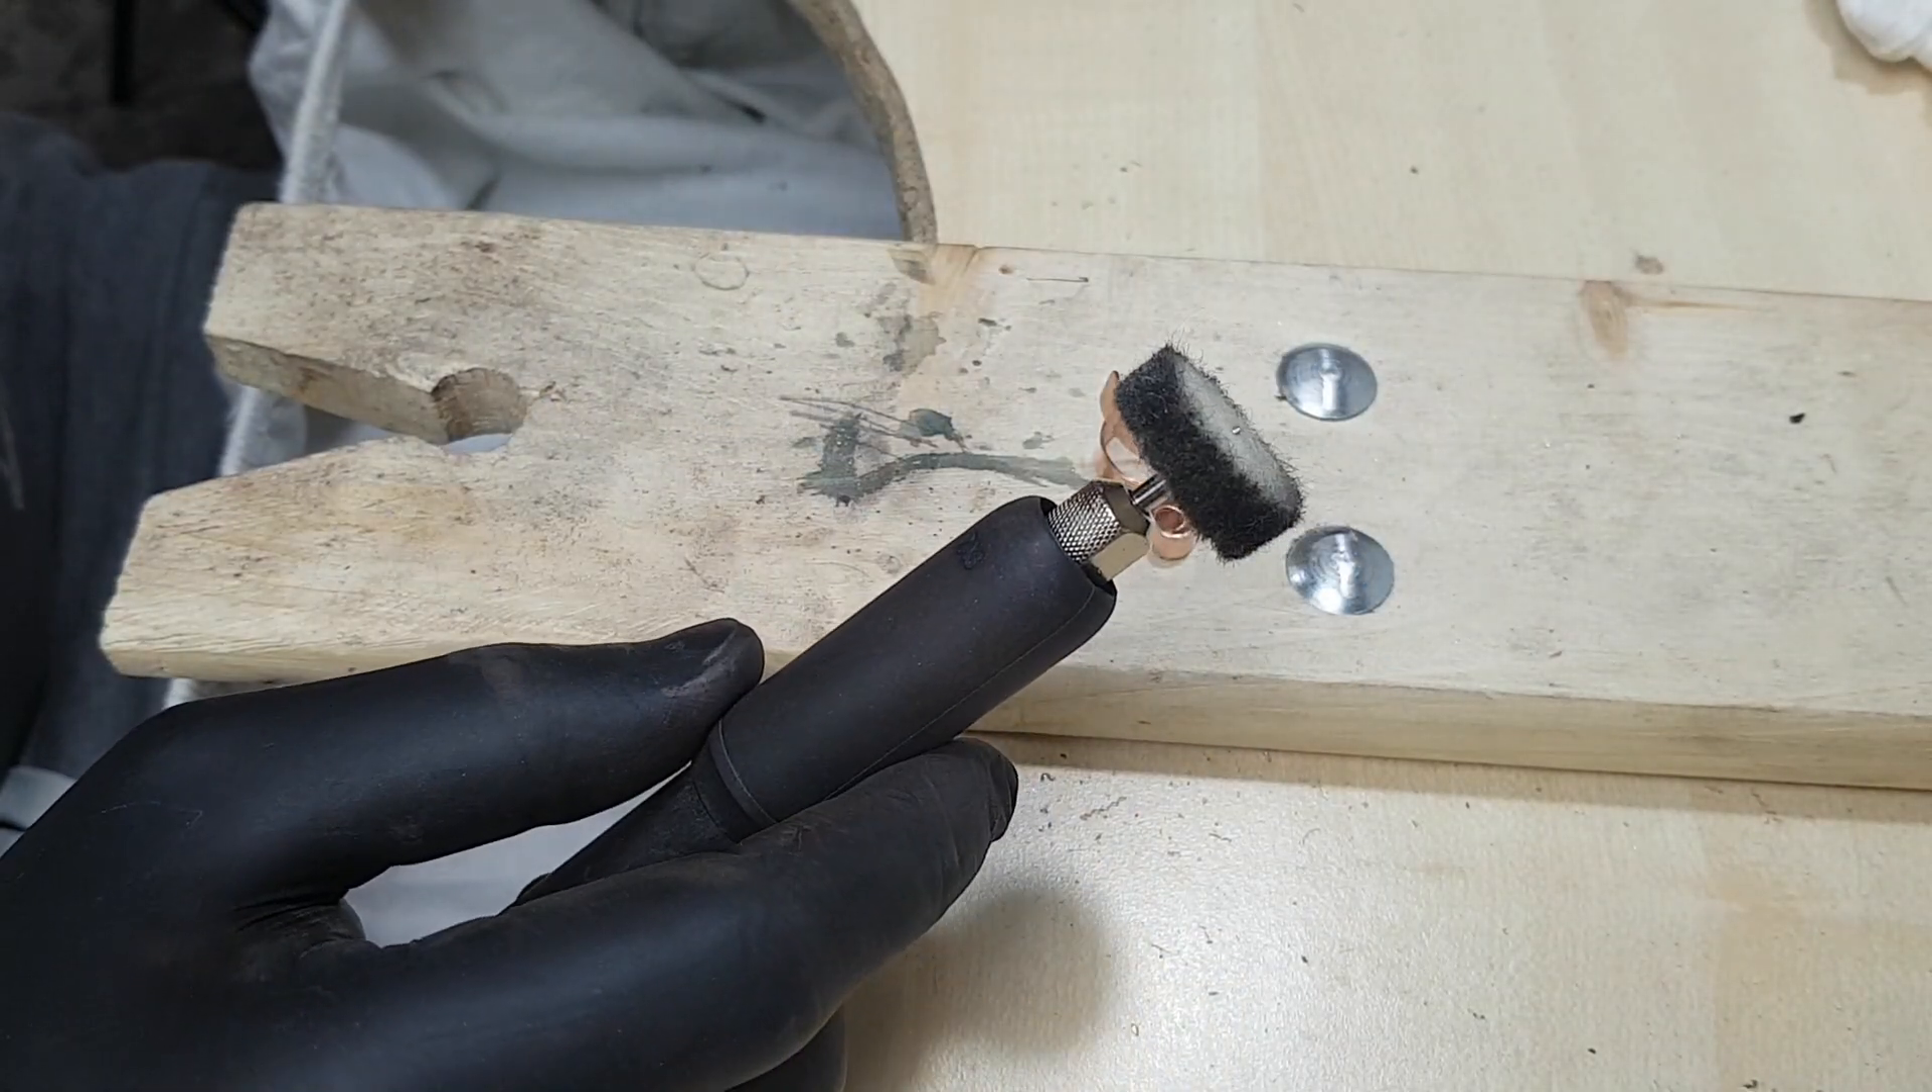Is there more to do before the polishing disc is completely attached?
No.